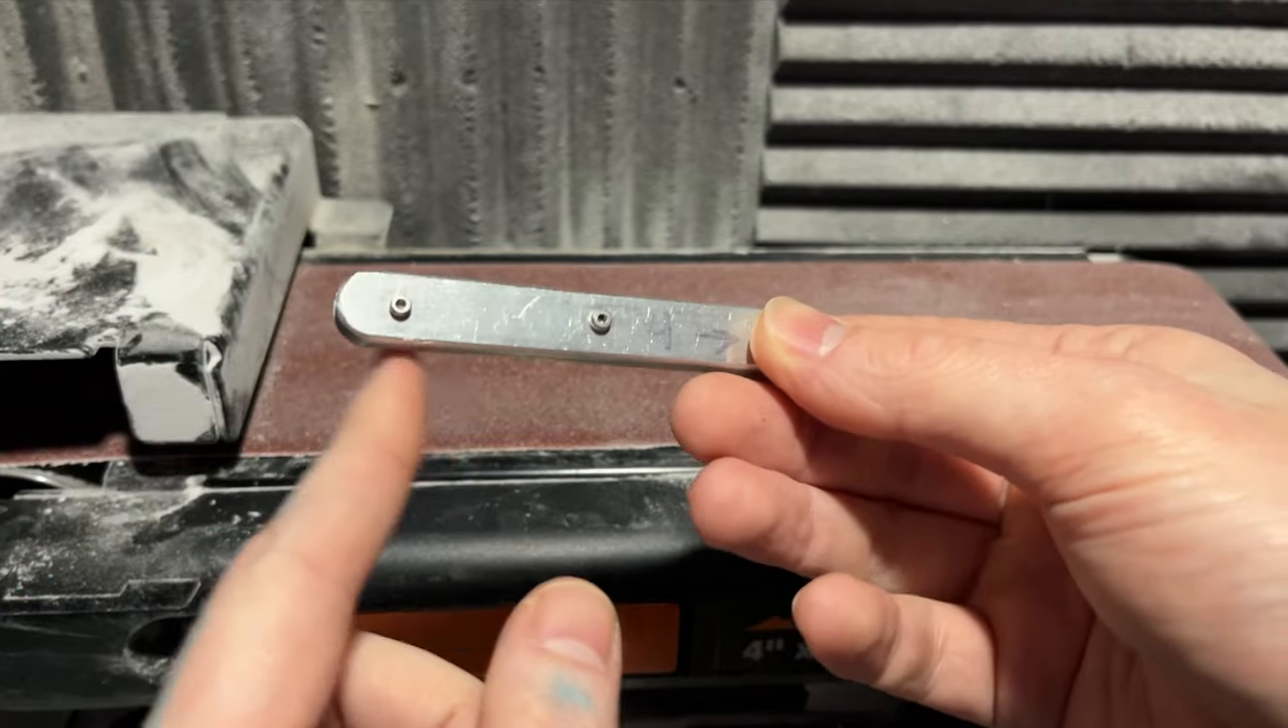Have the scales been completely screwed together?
Yes.